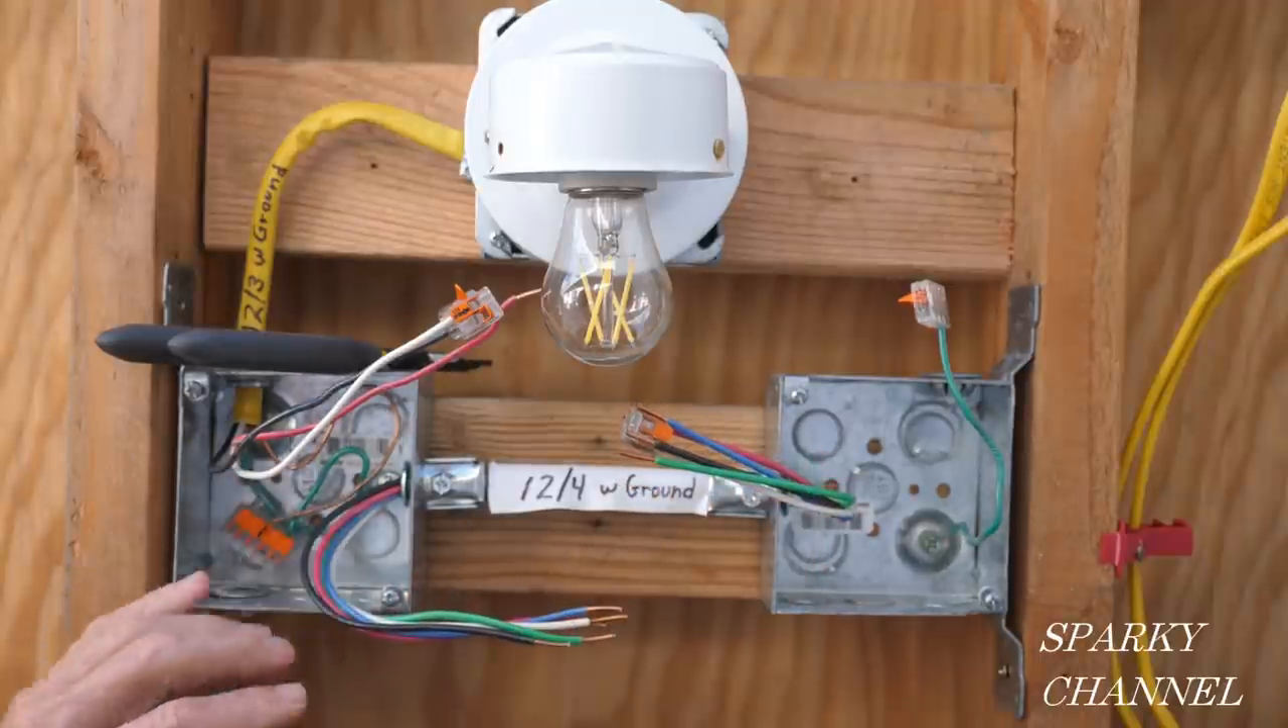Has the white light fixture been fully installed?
Yes.